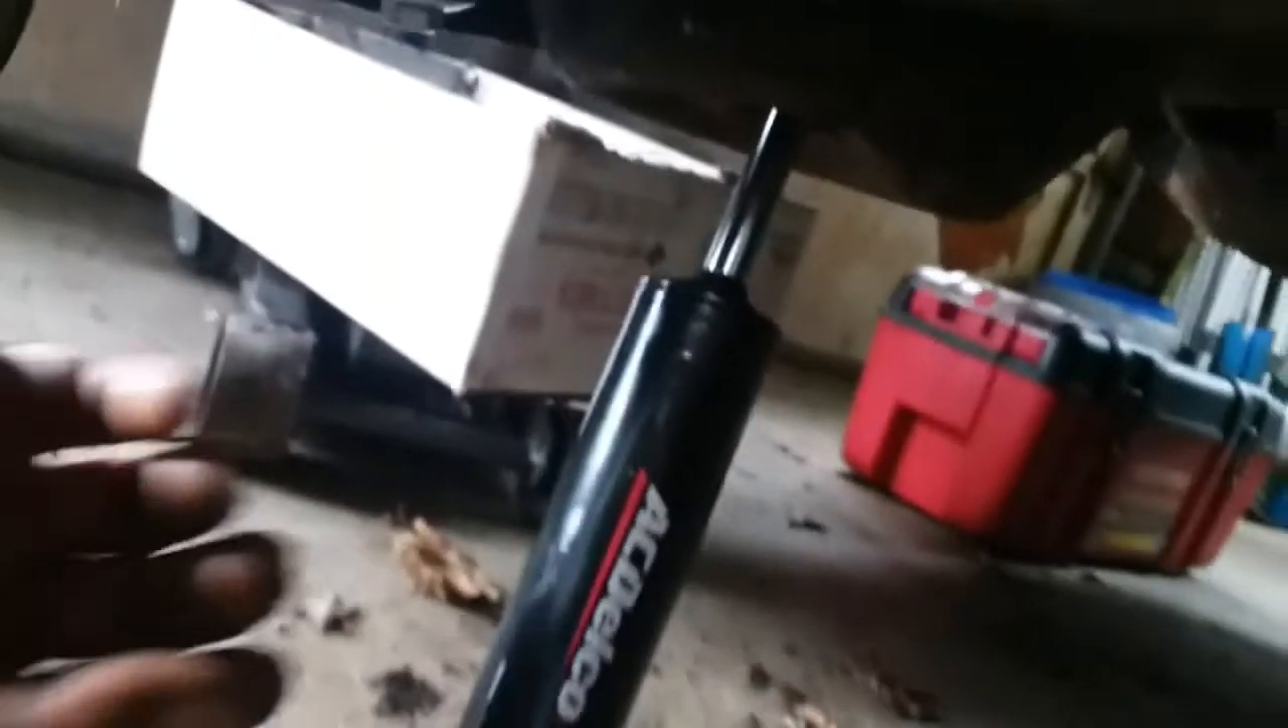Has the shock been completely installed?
No.